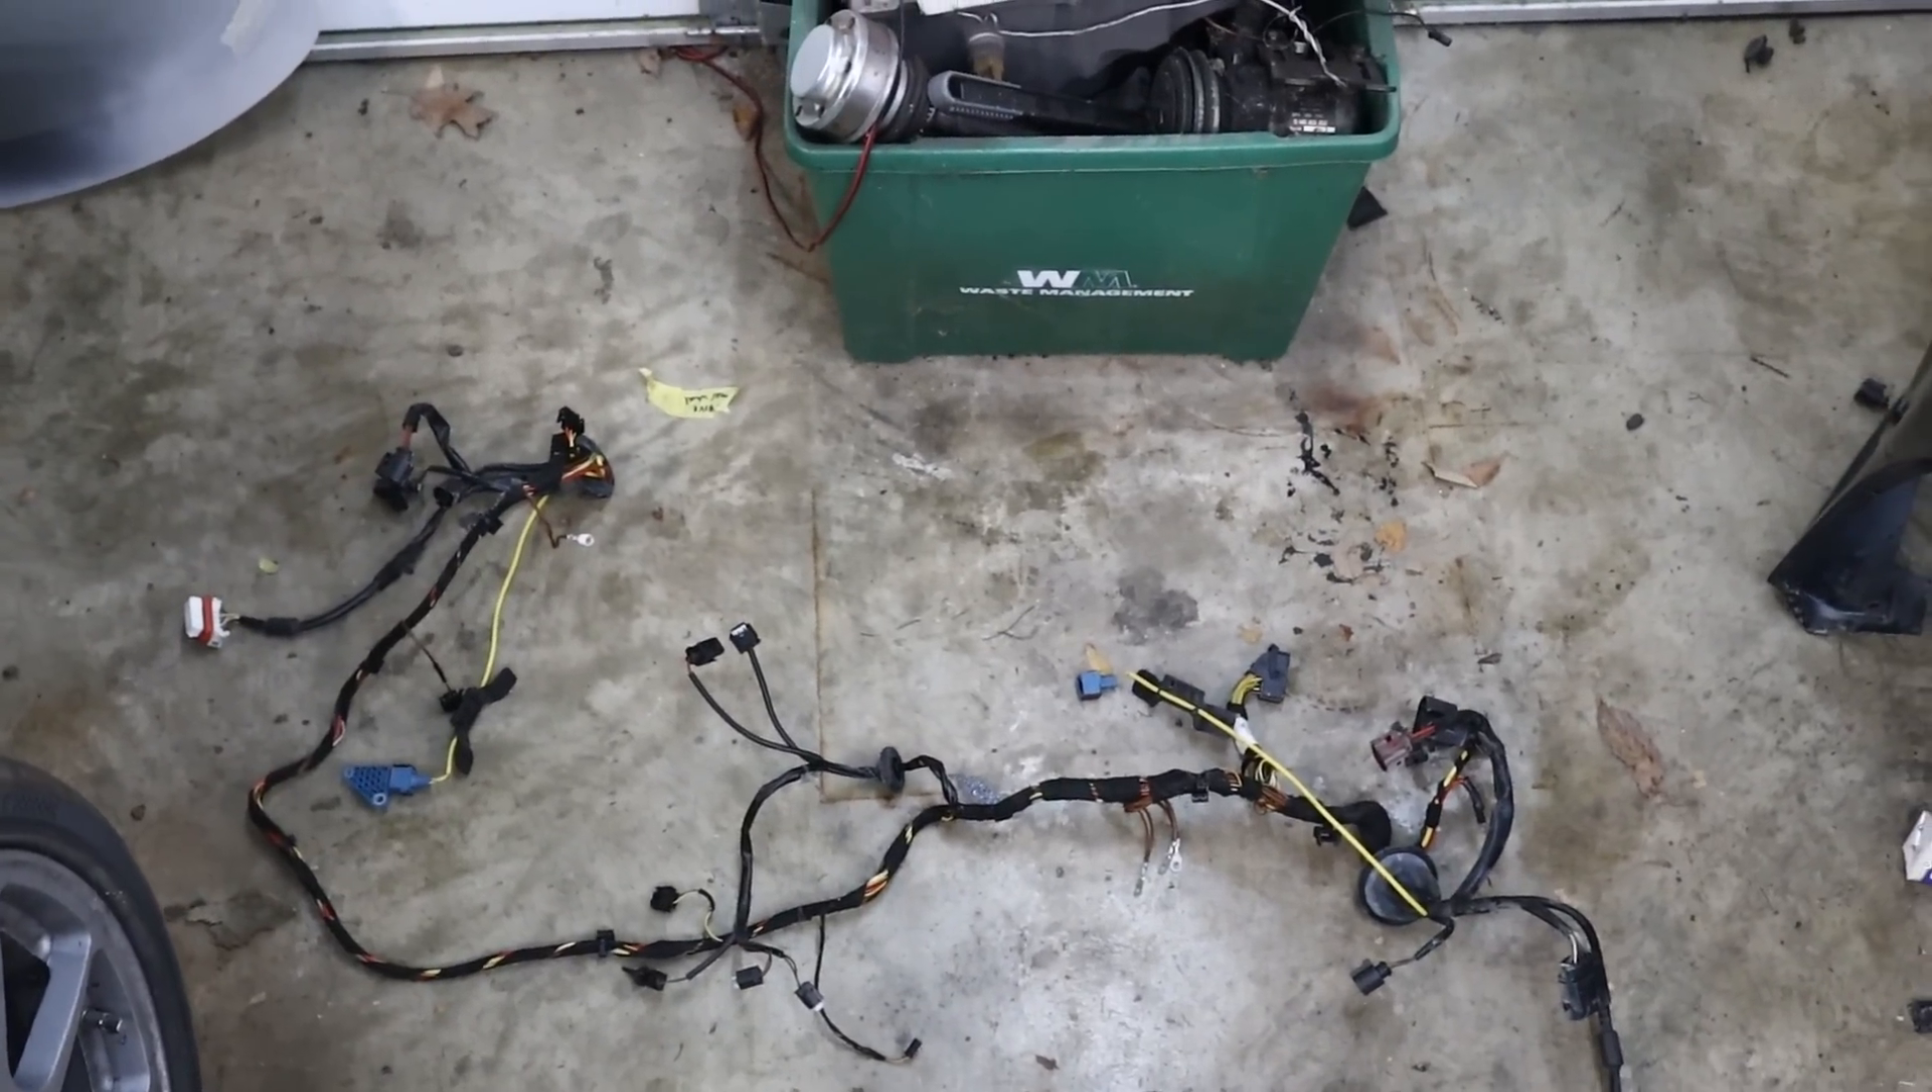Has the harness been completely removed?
Yes.